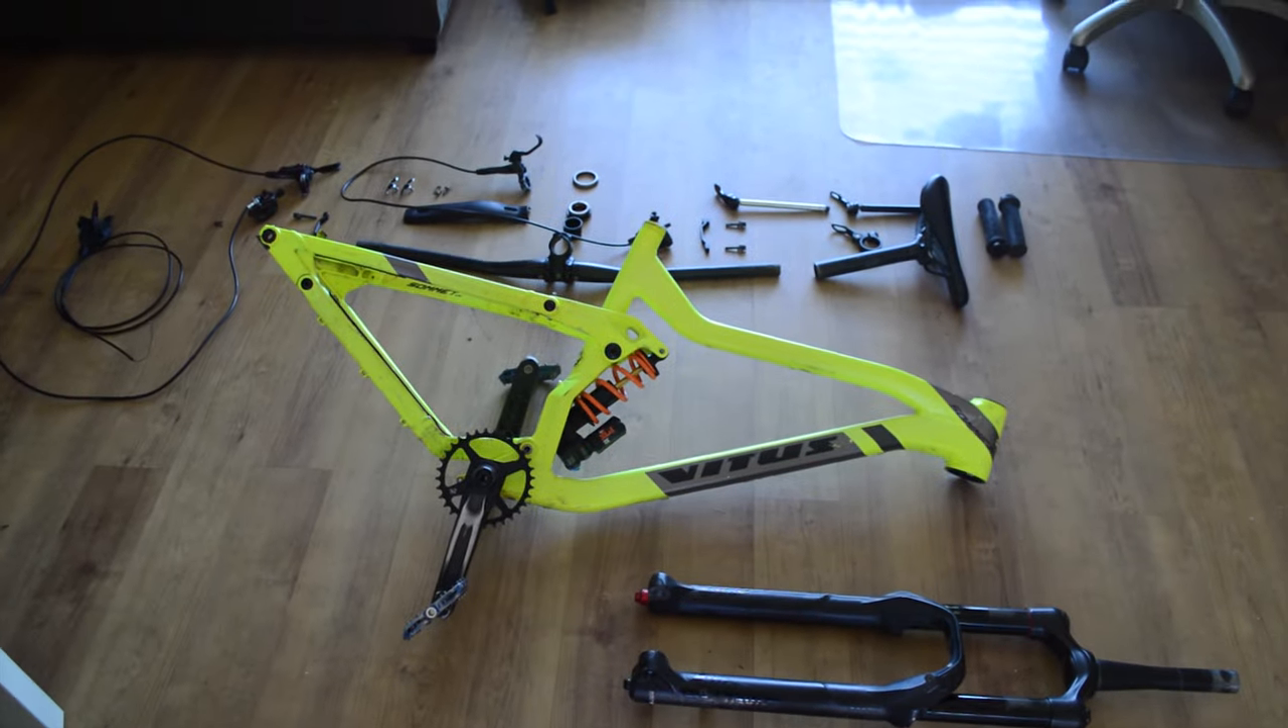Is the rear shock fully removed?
No.